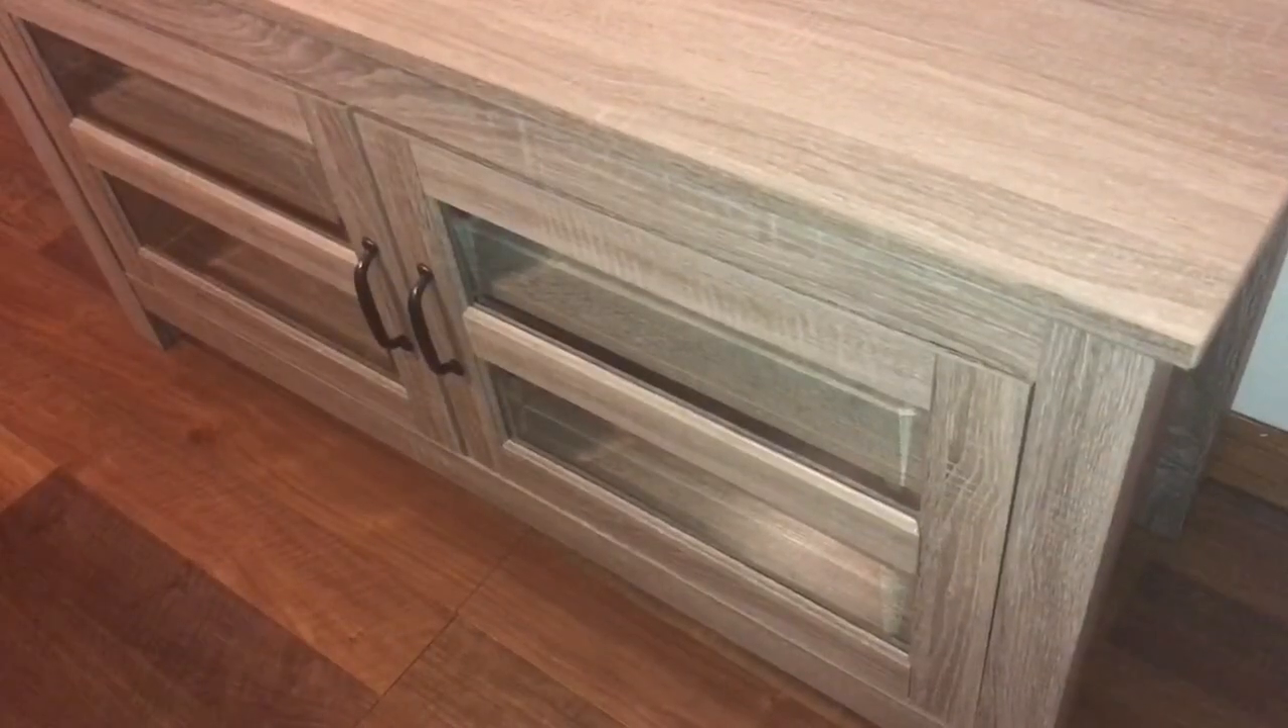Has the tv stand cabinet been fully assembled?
Yes.